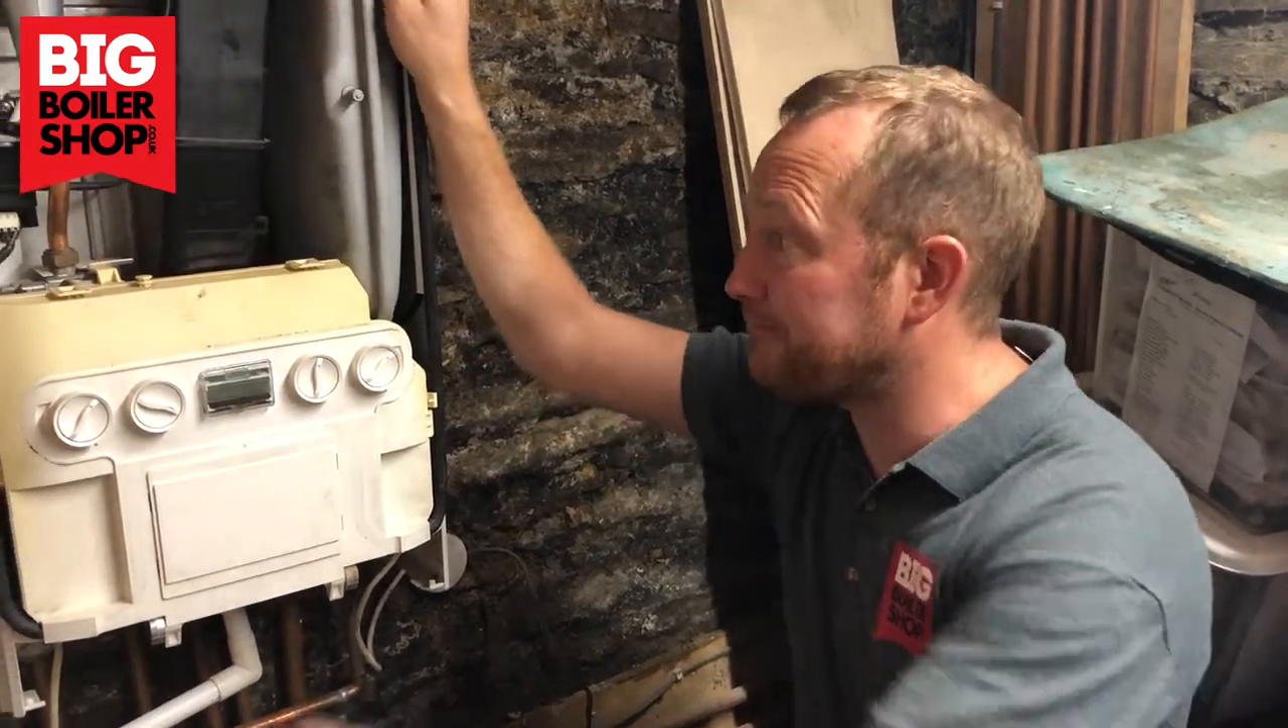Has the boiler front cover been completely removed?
Yes.